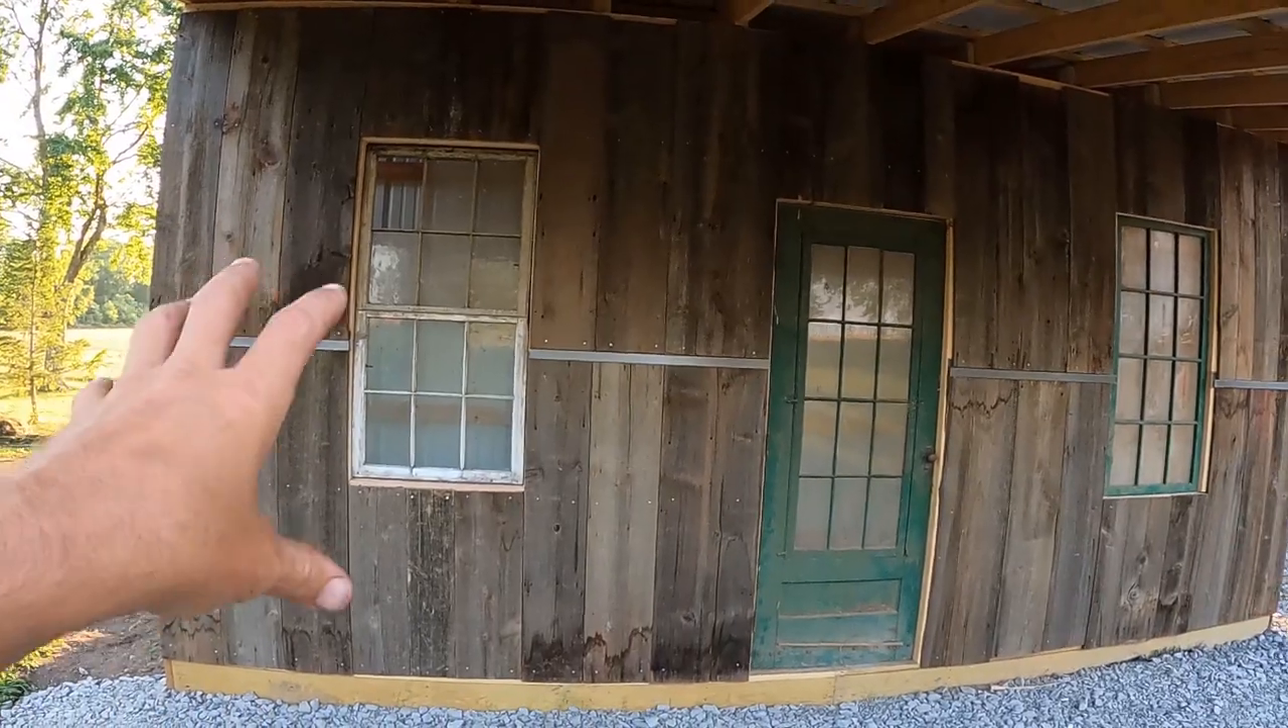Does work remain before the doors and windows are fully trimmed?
Yes.